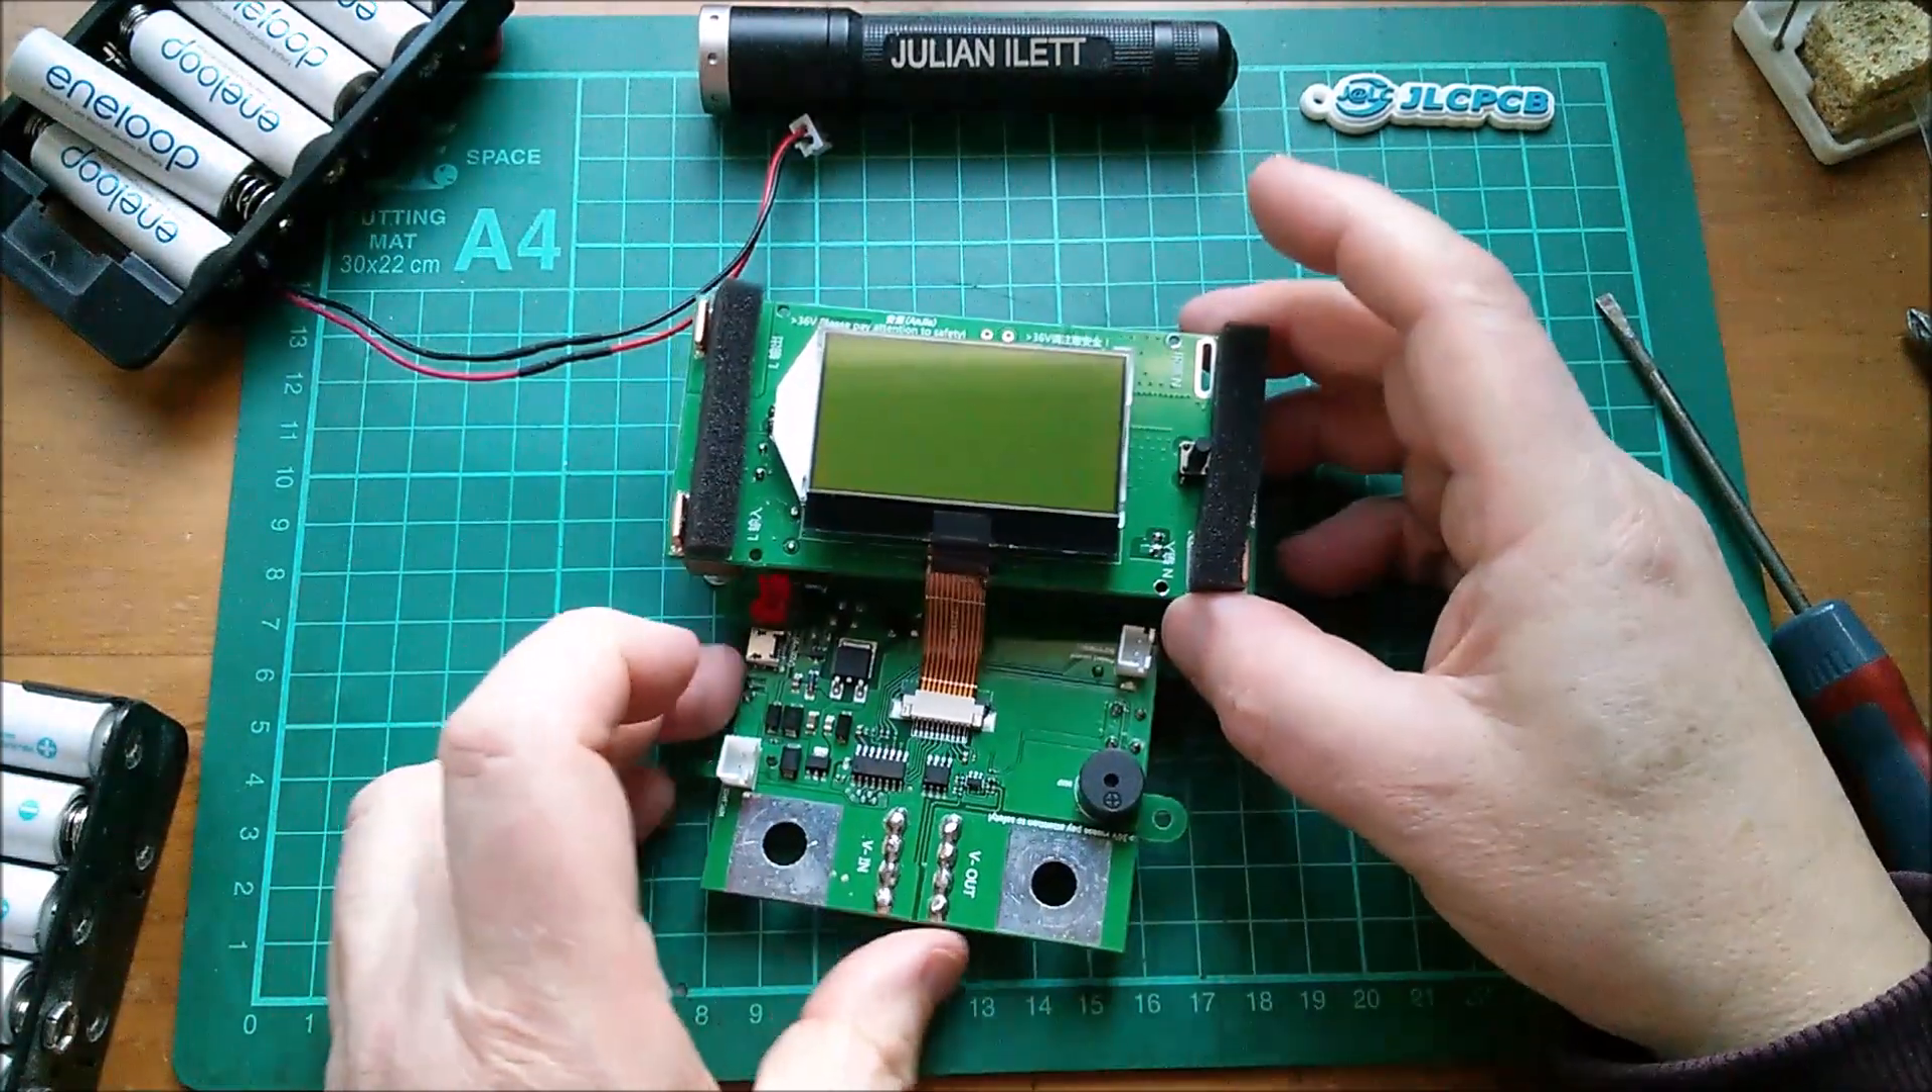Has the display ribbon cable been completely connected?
Yes.